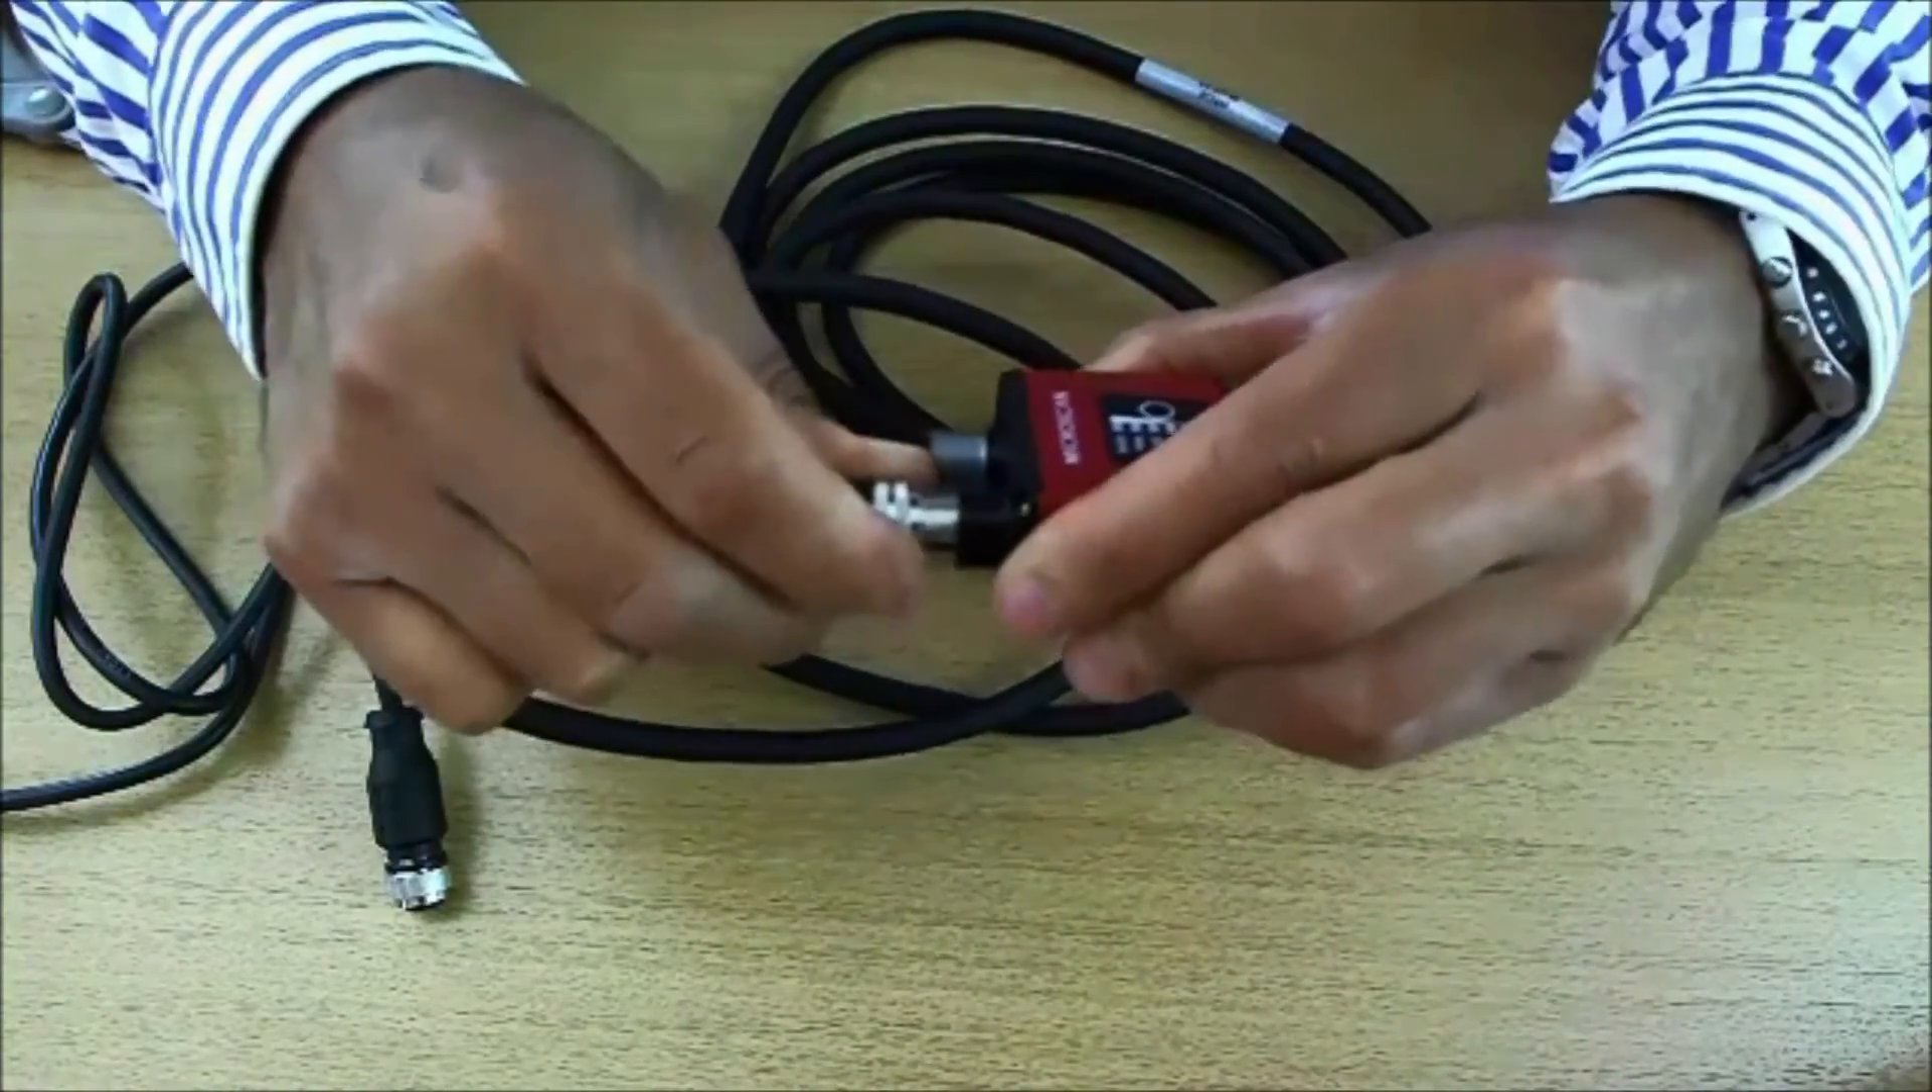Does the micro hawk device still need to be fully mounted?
Yes.